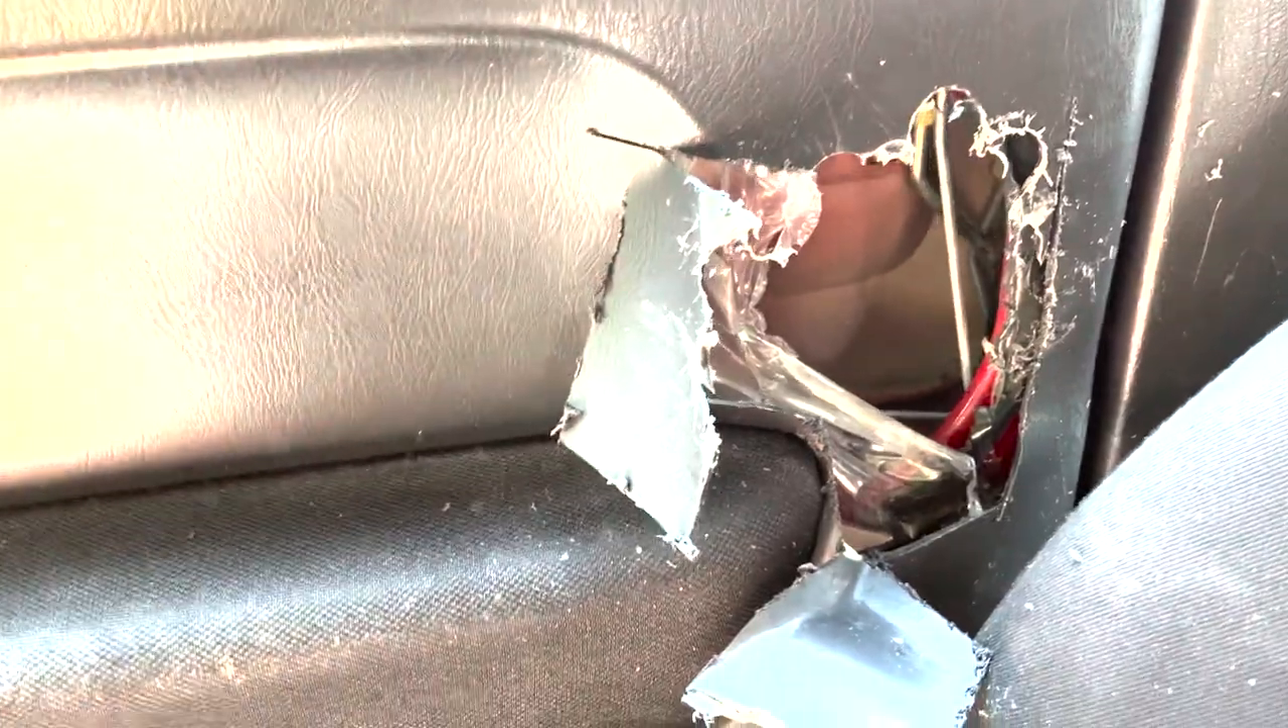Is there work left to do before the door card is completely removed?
Yes.